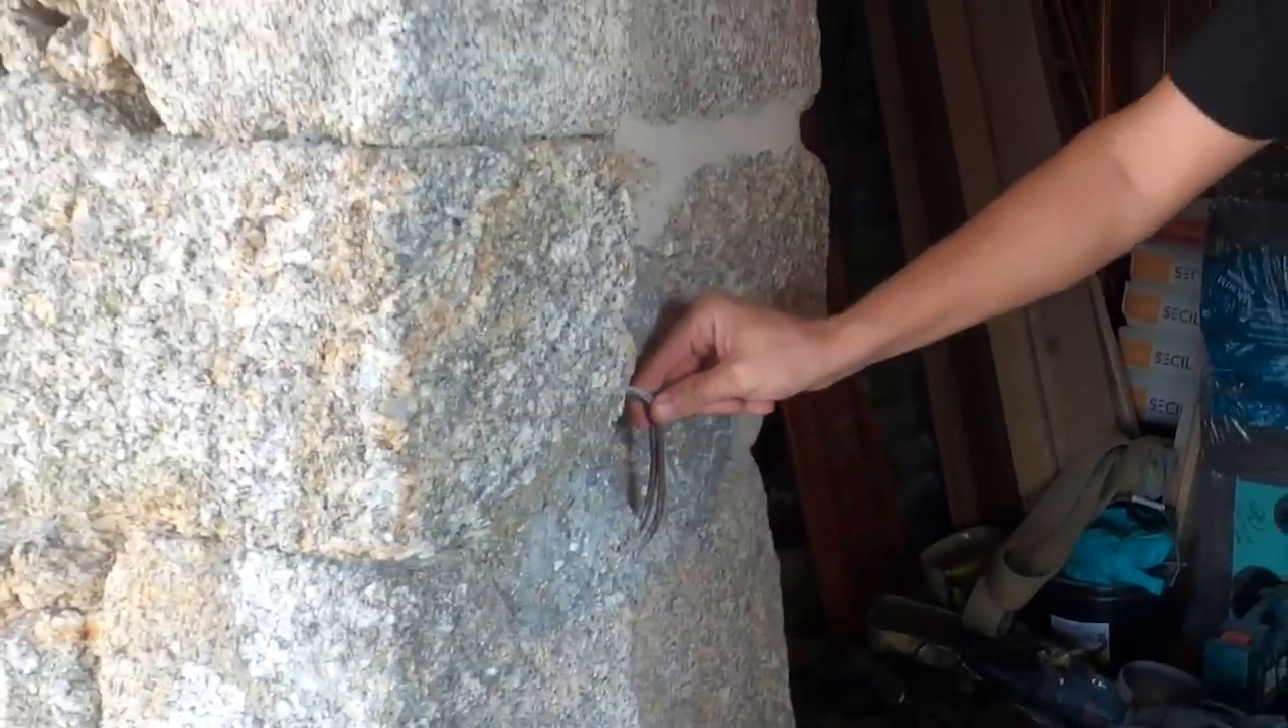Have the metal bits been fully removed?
No.